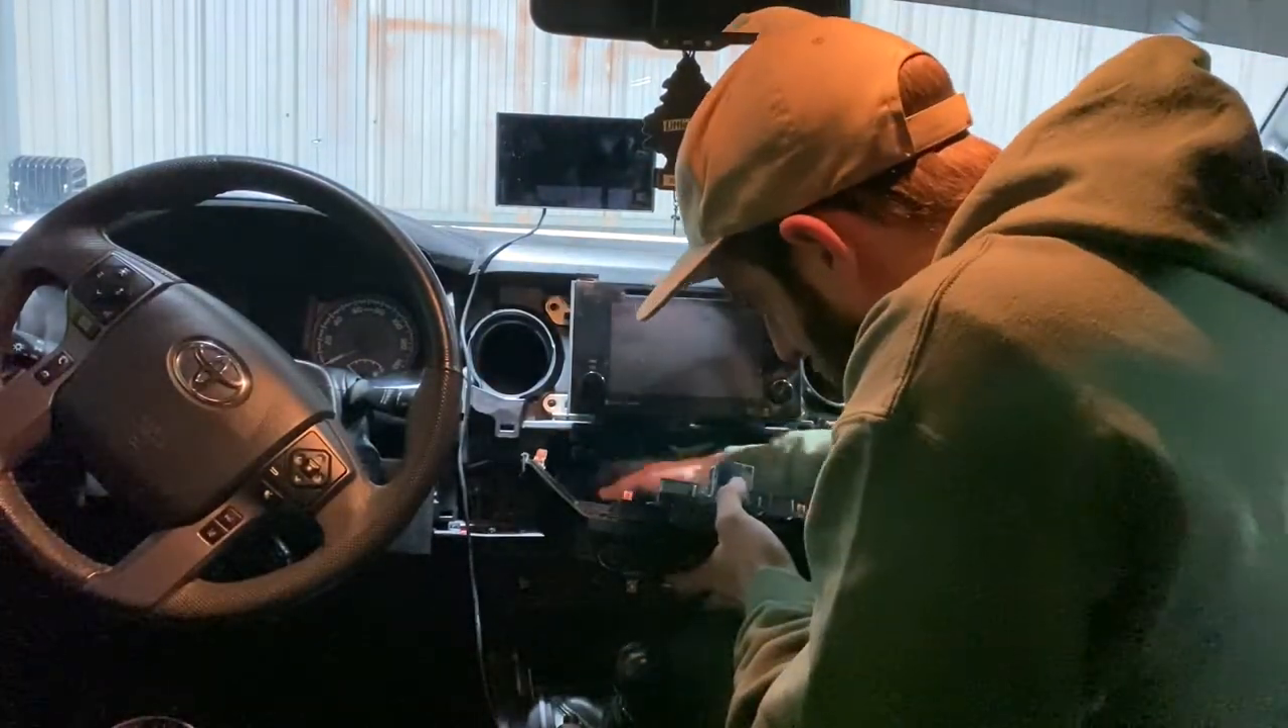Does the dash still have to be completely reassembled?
Yes.